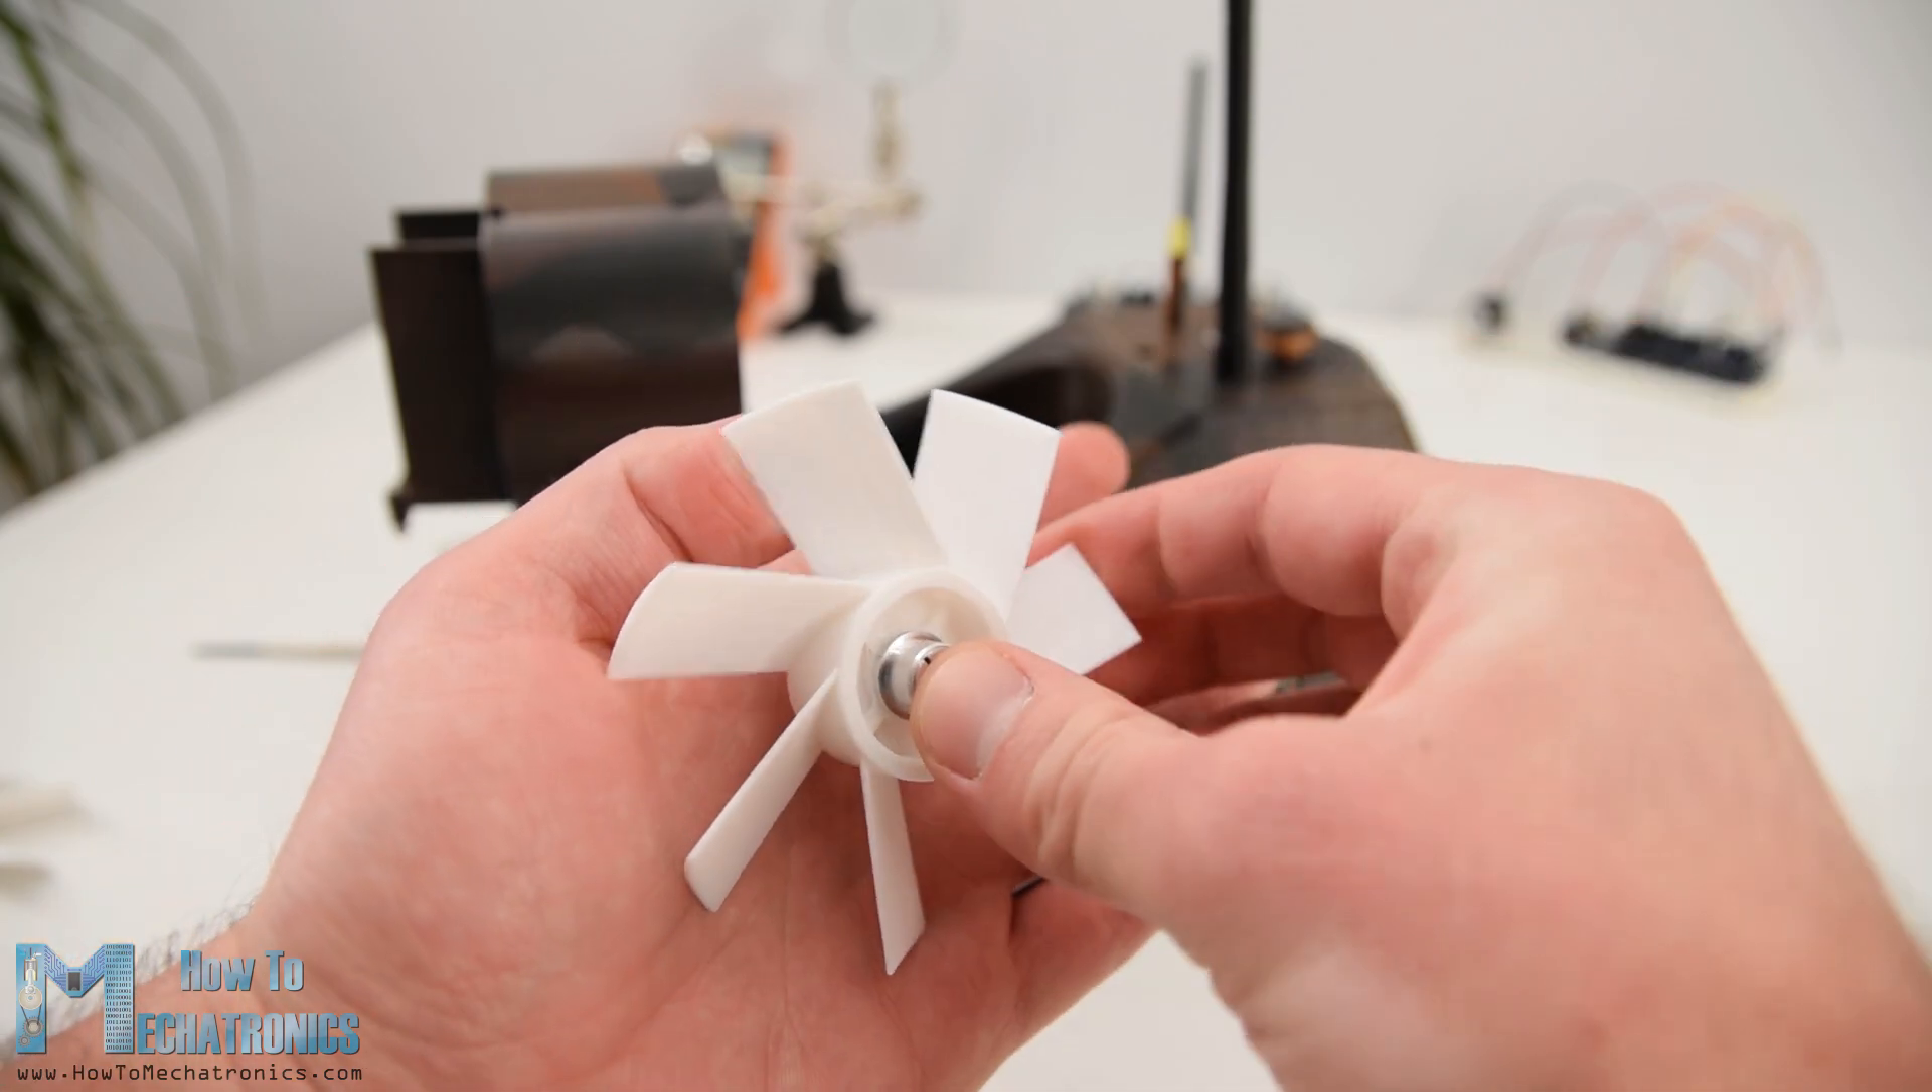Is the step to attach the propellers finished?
No.